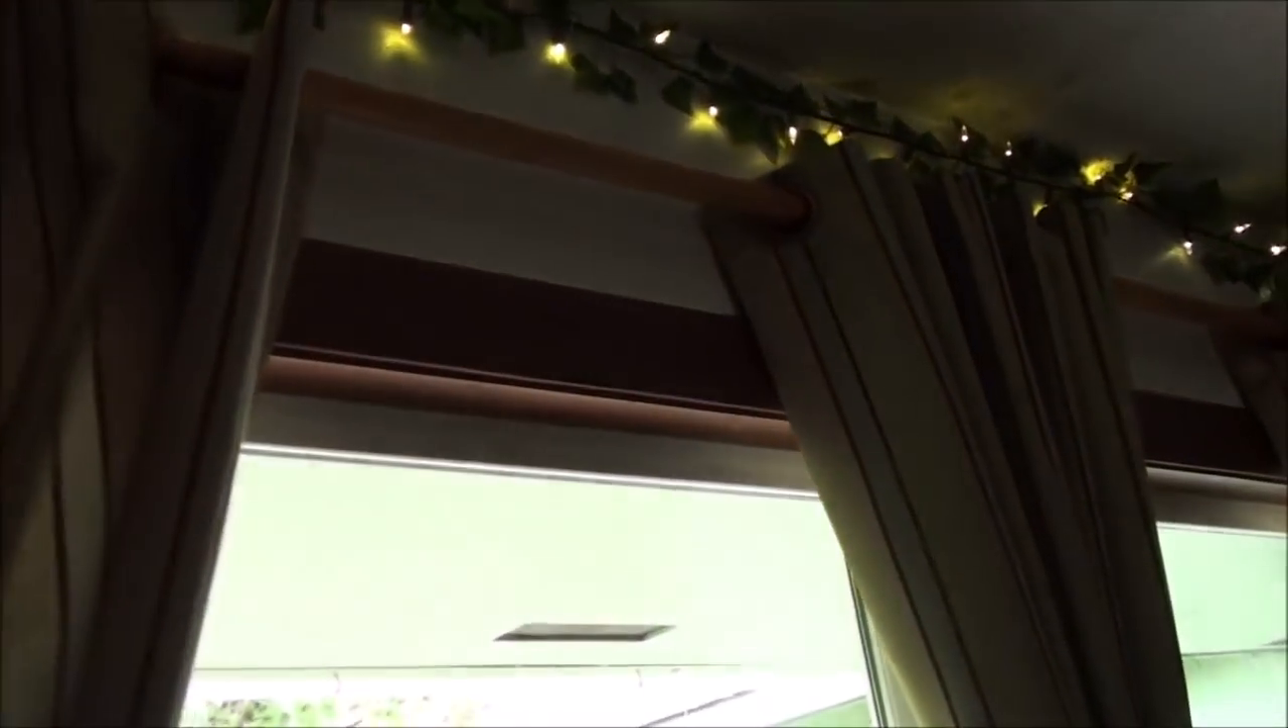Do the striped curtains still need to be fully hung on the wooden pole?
No.